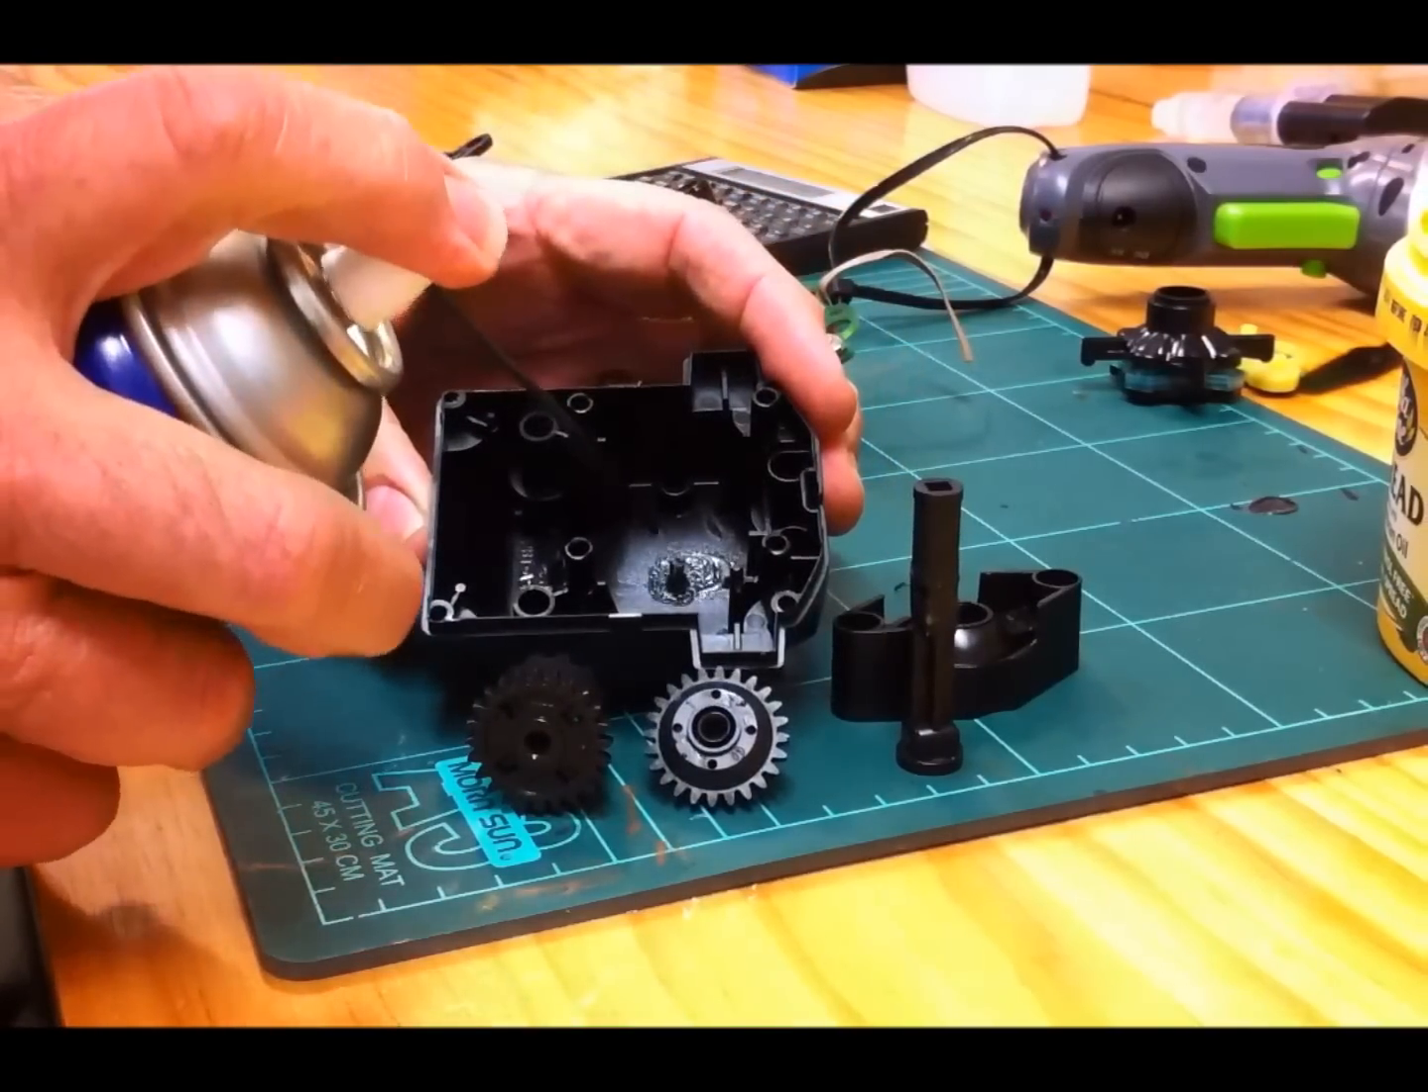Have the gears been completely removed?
Yes.